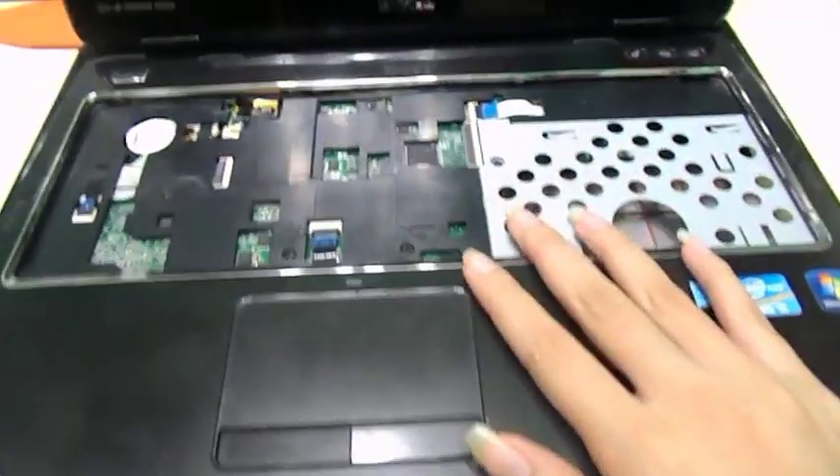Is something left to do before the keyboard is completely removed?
No.